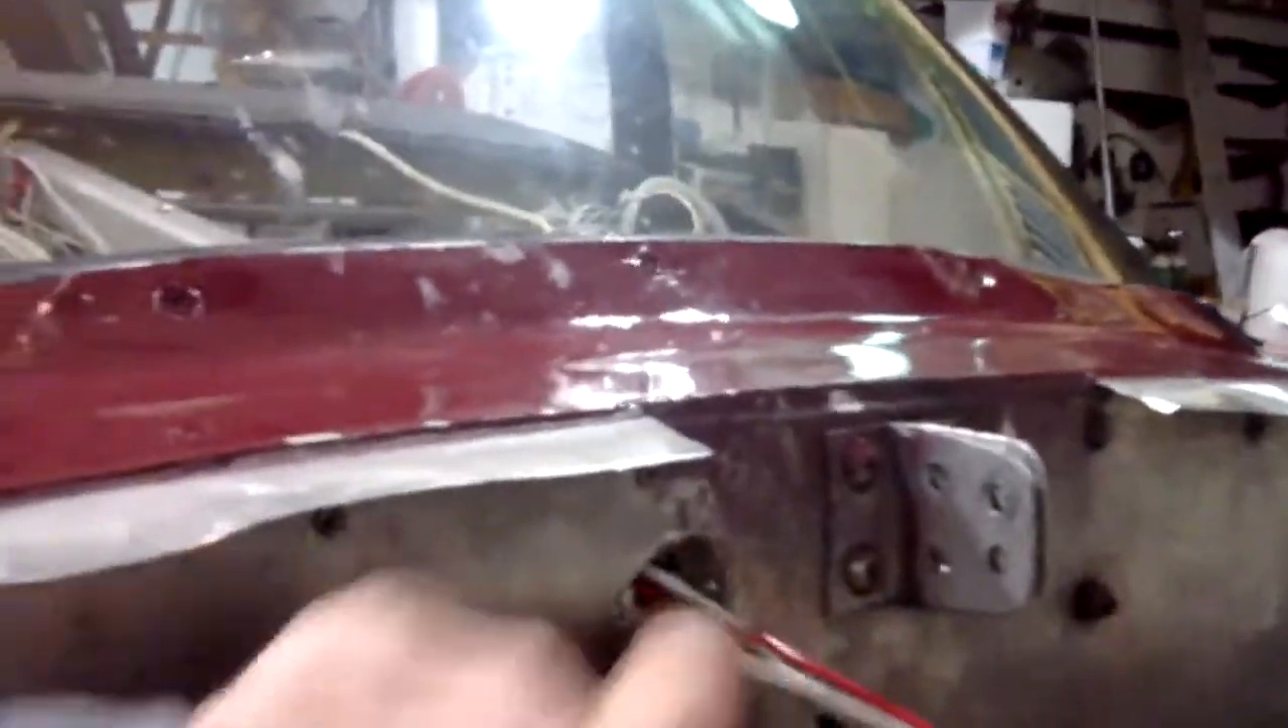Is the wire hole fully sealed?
No.